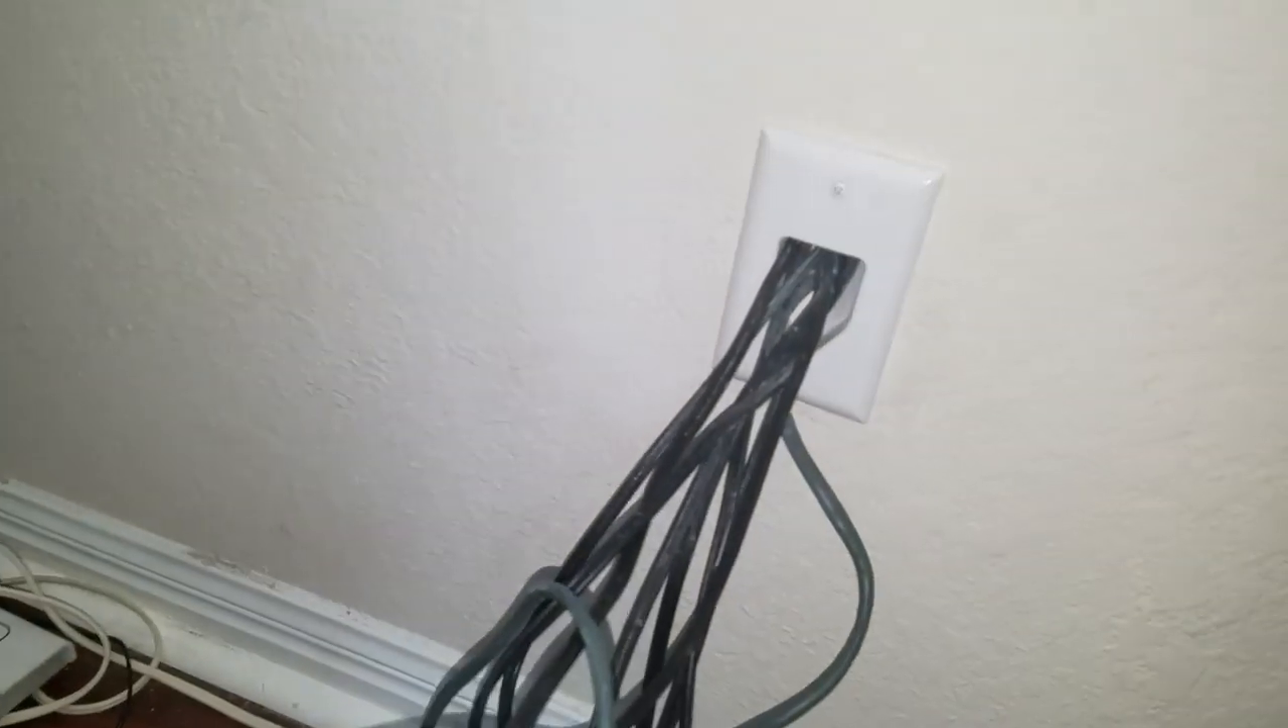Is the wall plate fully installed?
Yes.